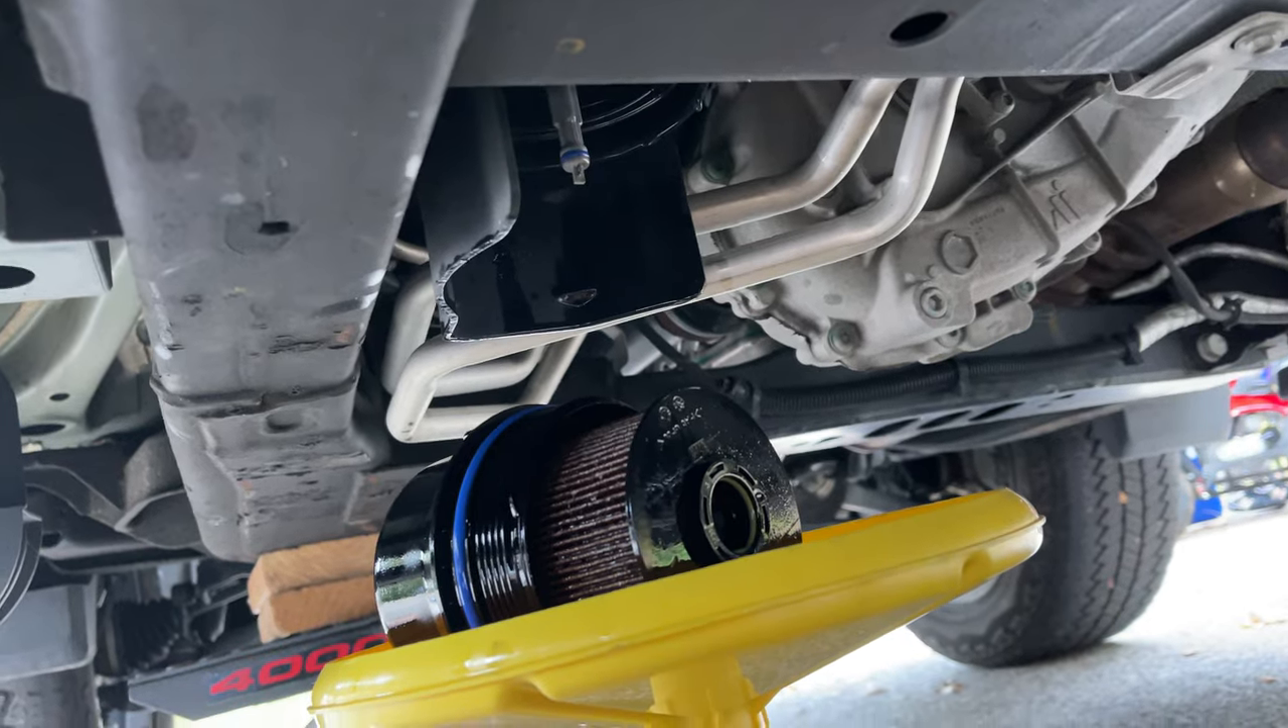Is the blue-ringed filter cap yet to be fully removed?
No.